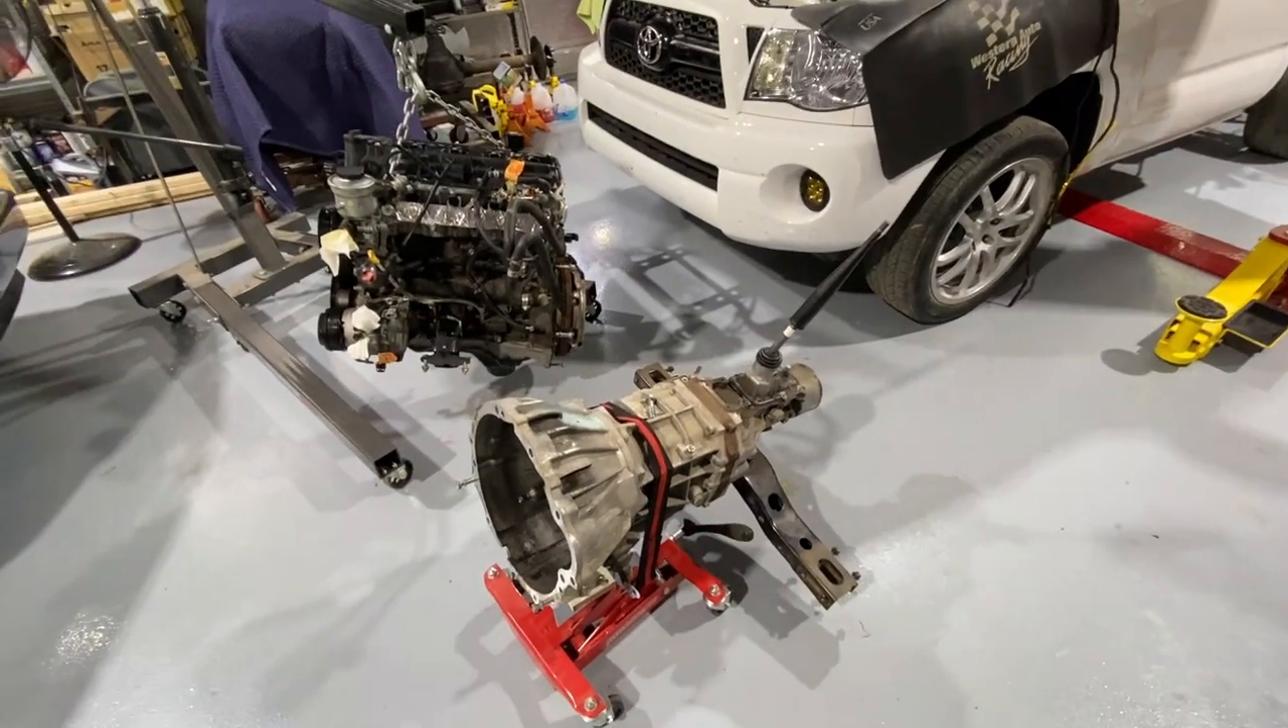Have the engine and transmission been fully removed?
Yes.